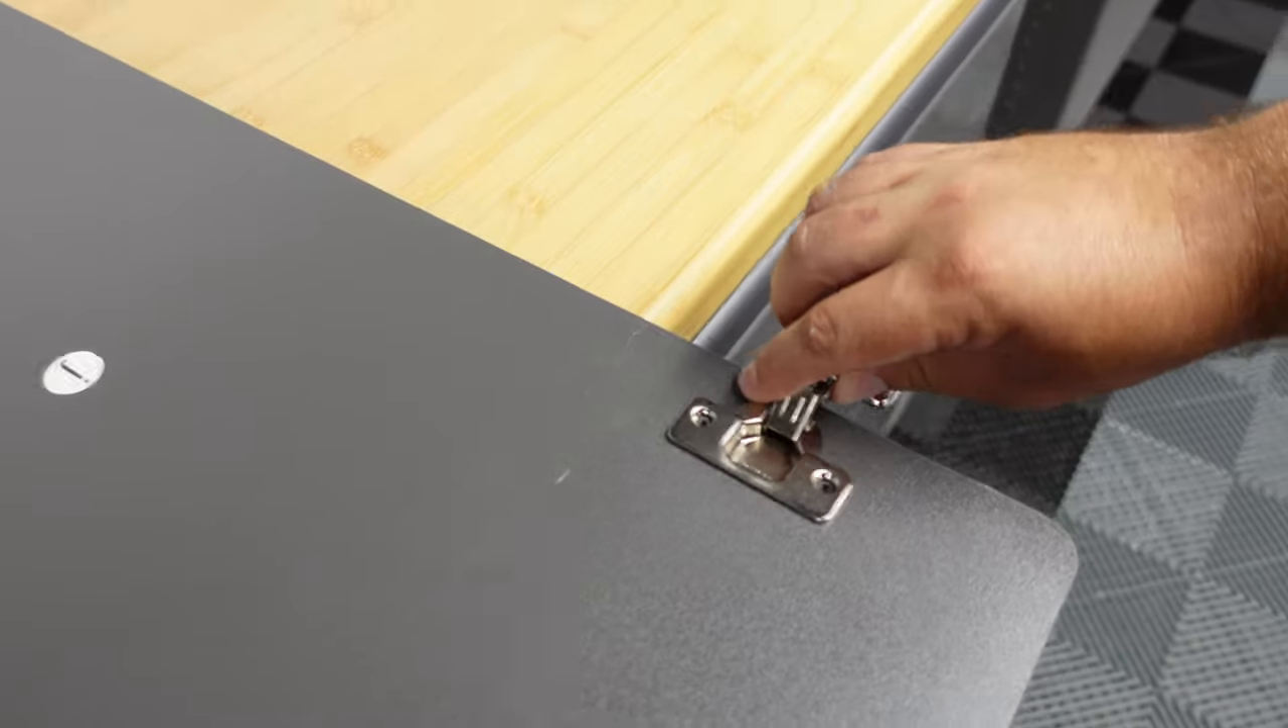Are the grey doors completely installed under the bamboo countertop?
No.